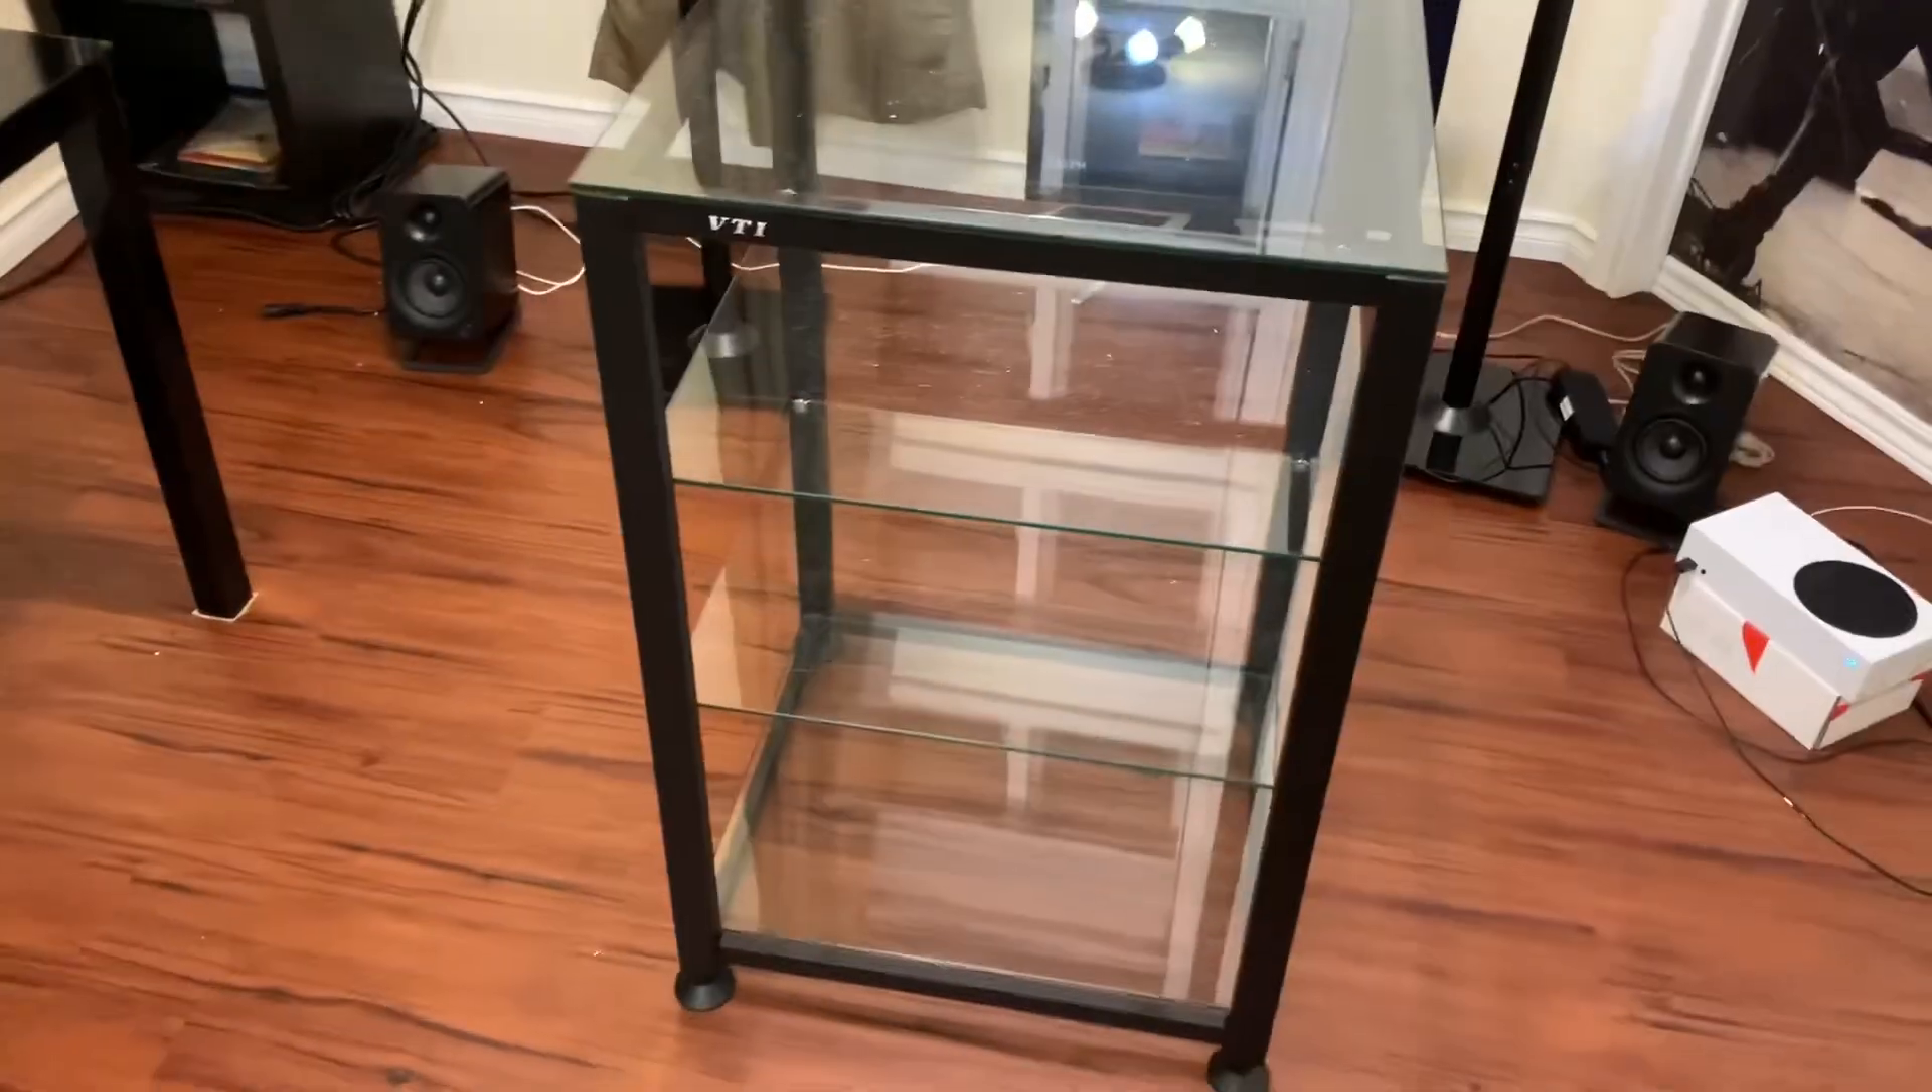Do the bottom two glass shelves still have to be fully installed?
No.